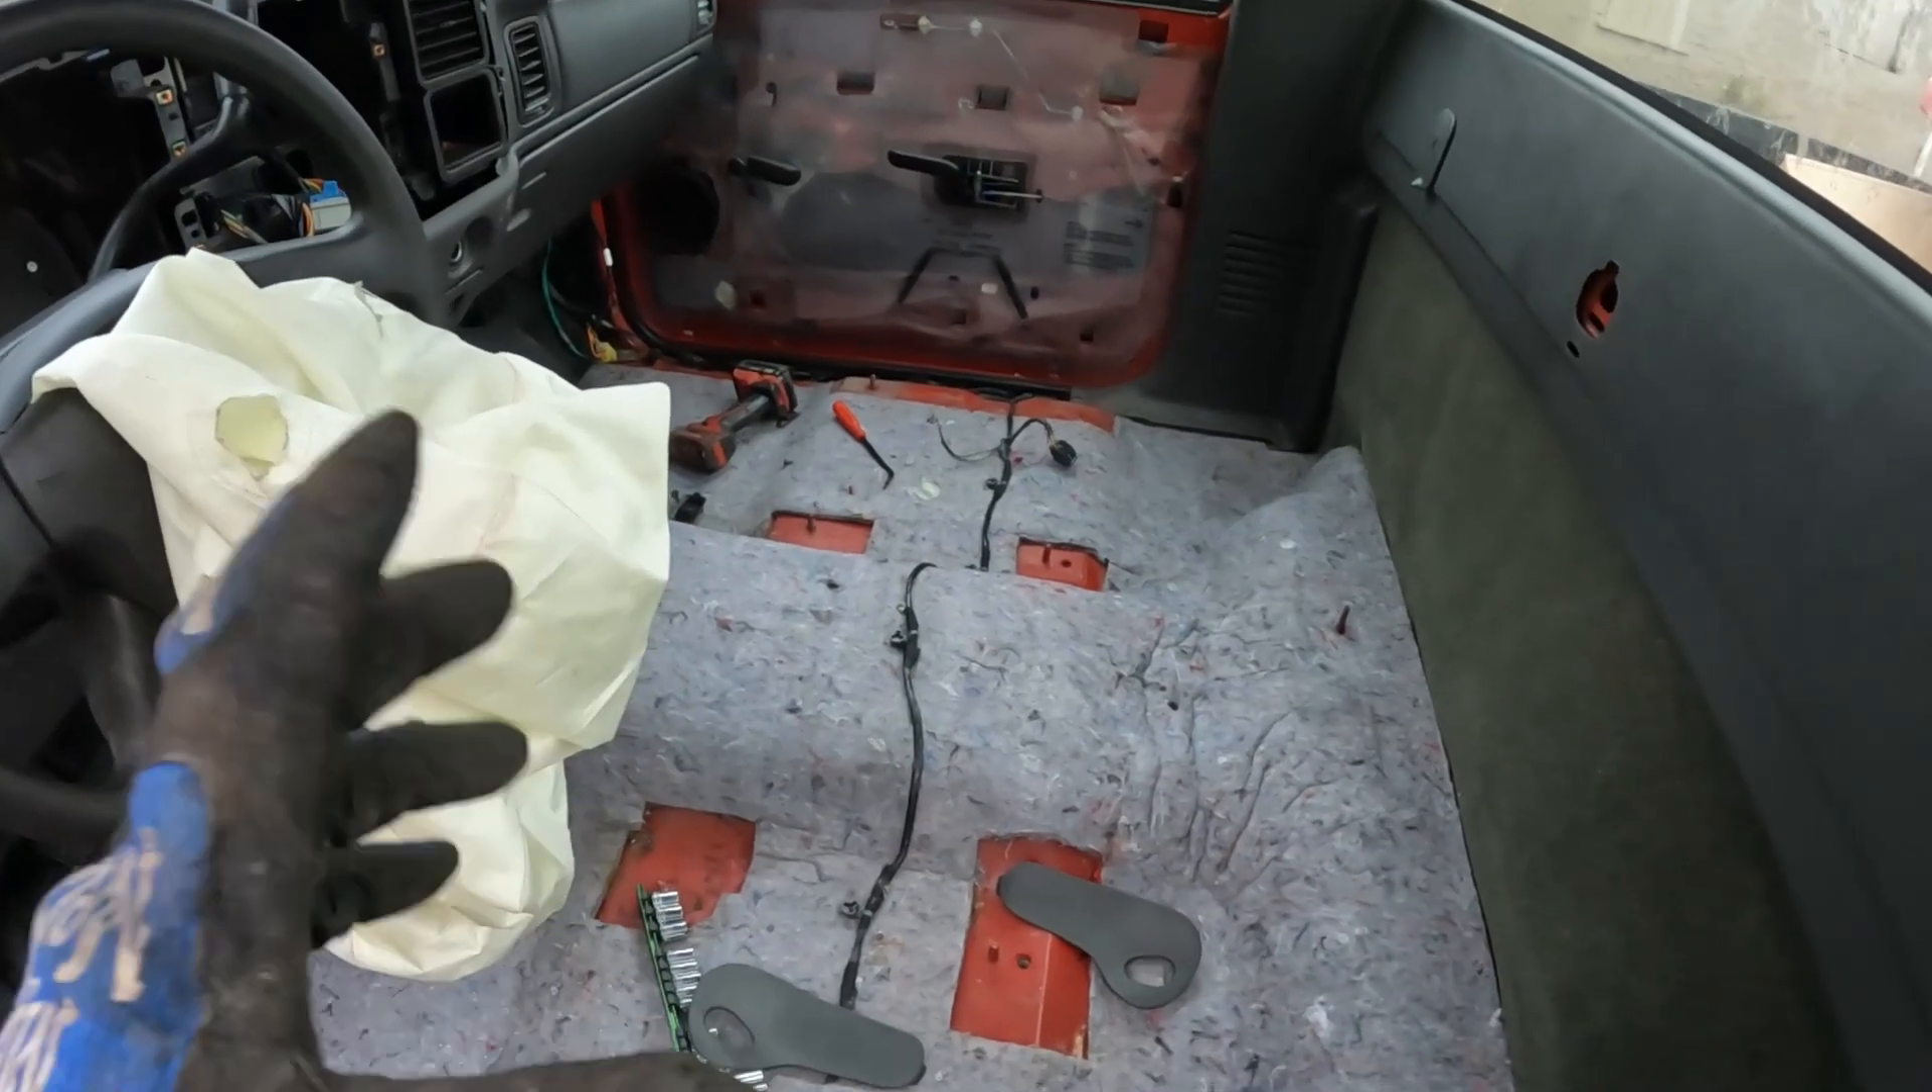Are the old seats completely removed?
Yes.